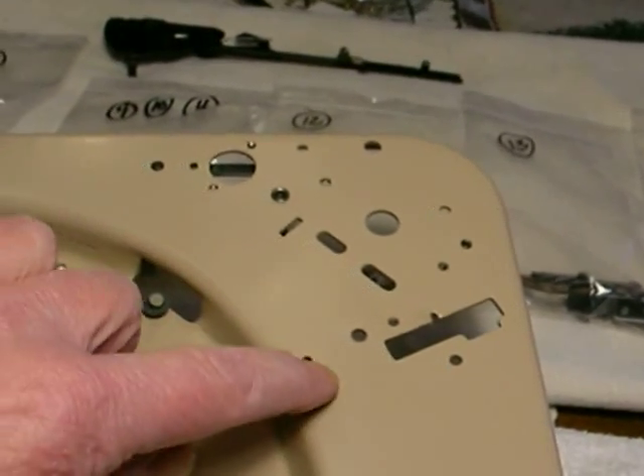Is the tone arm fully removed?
Yes.